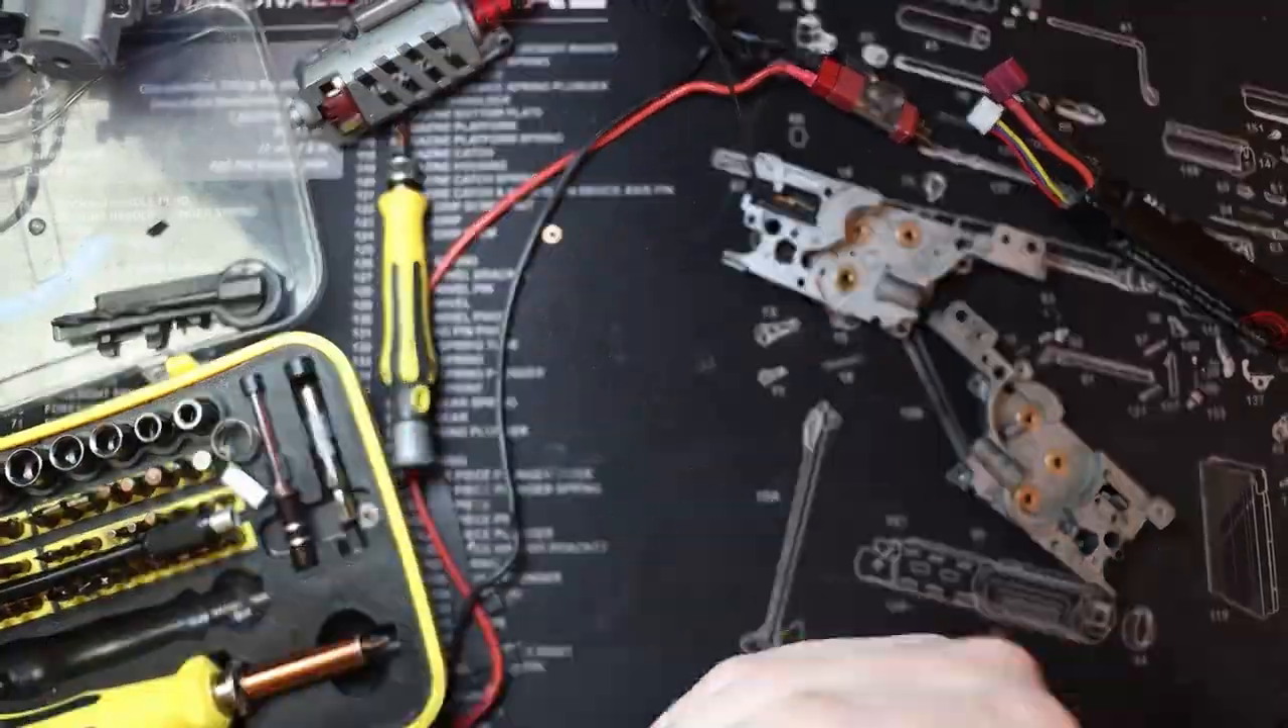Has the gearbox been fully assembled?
No.